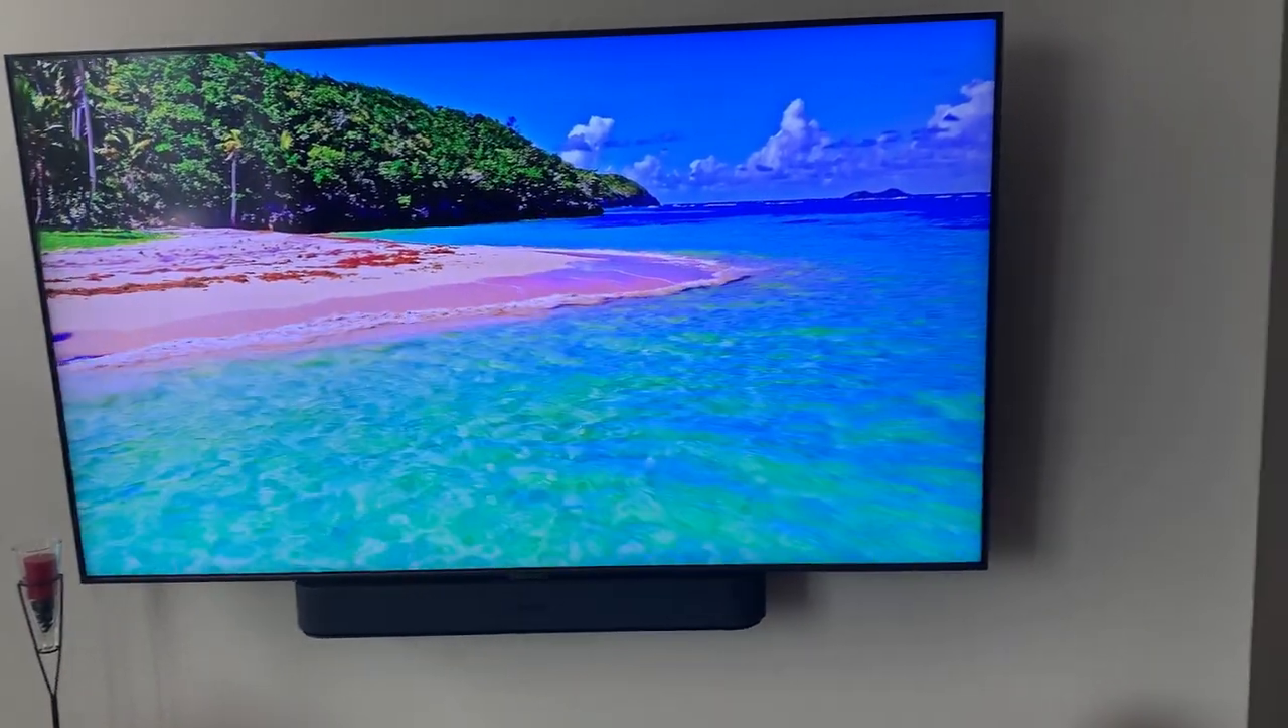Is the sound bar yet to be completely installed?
No.